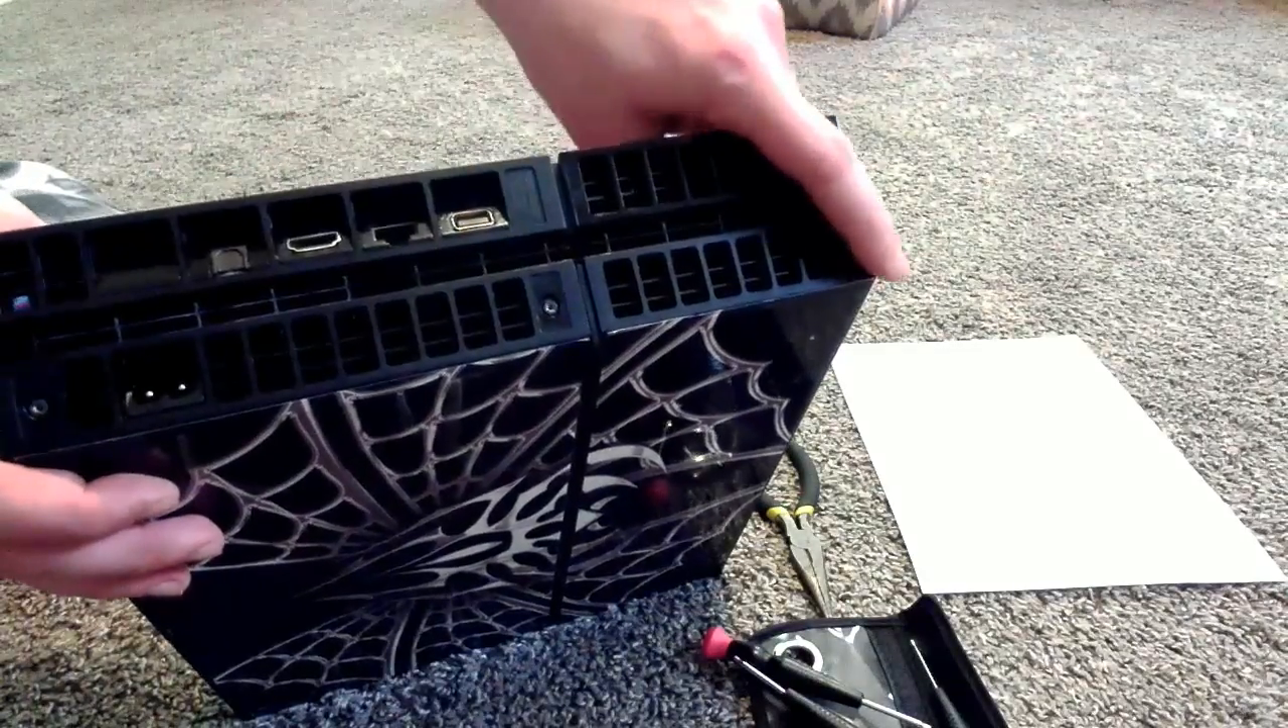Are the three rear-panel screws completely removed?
No.